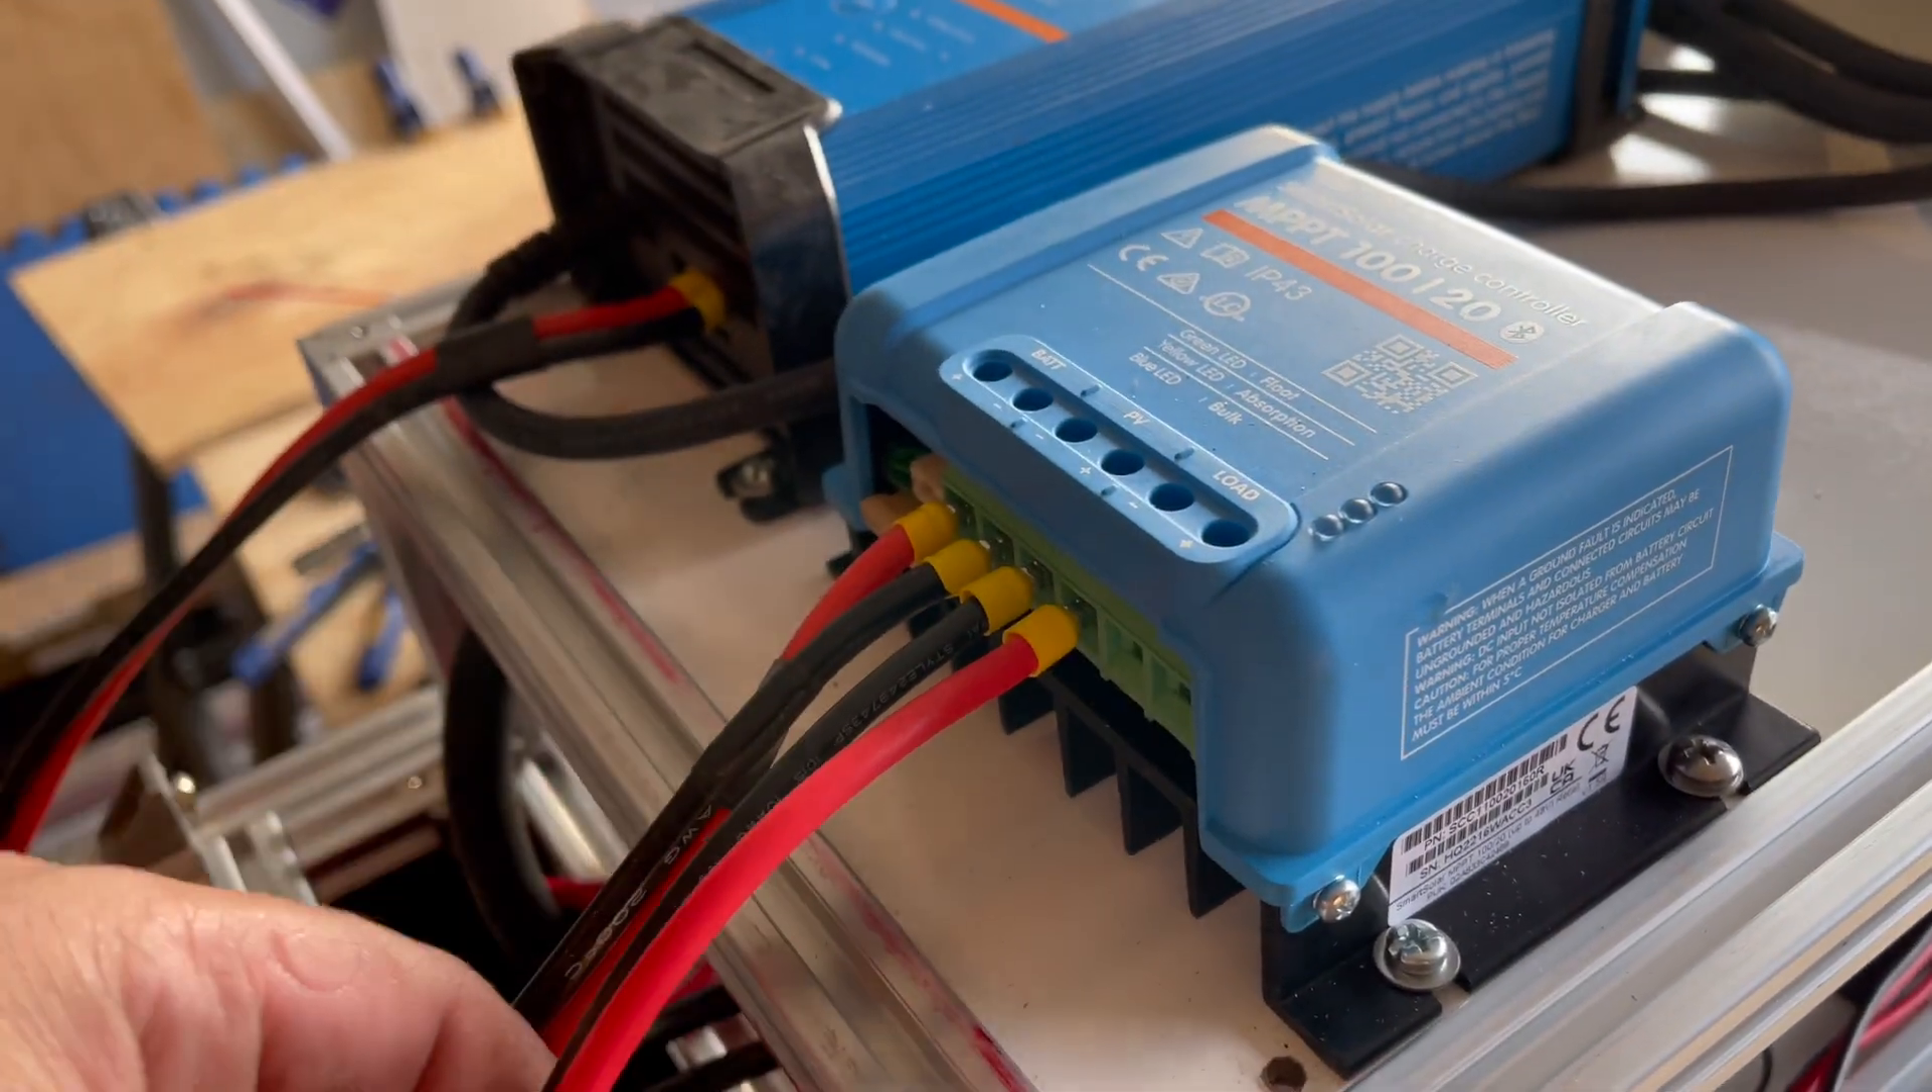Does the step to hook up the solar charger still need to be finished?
No.